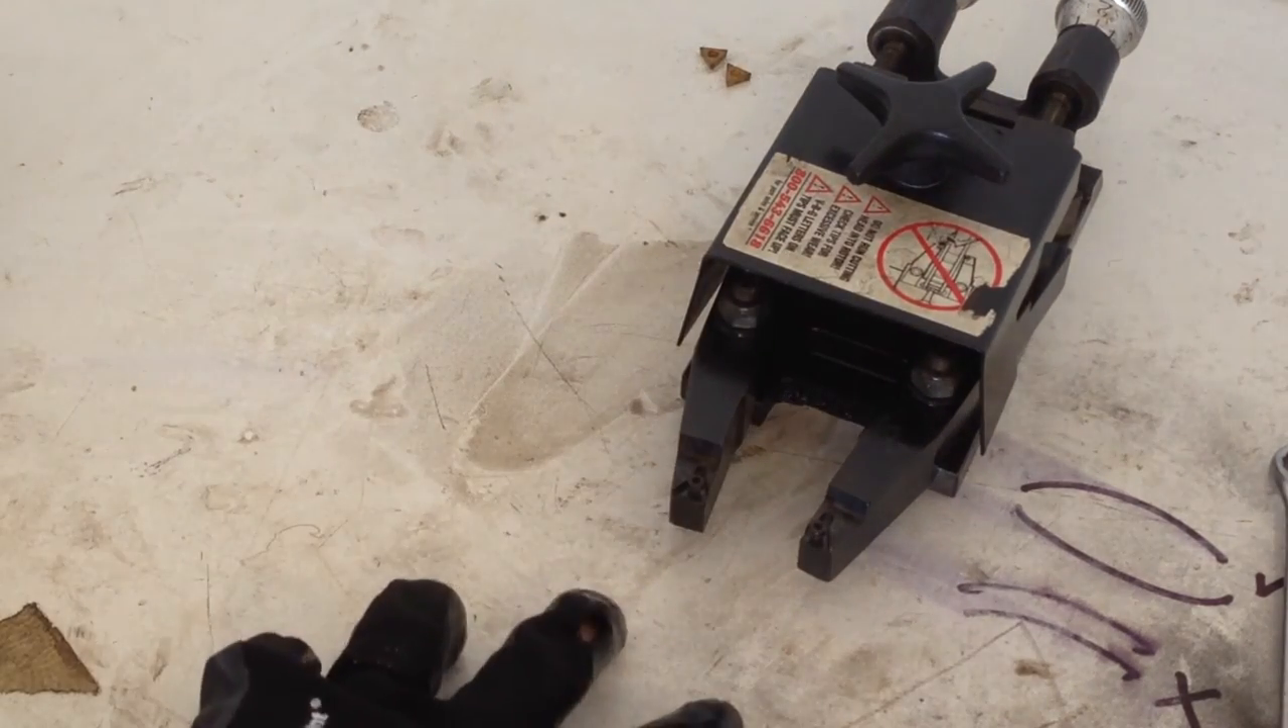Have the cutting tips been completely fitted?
No.